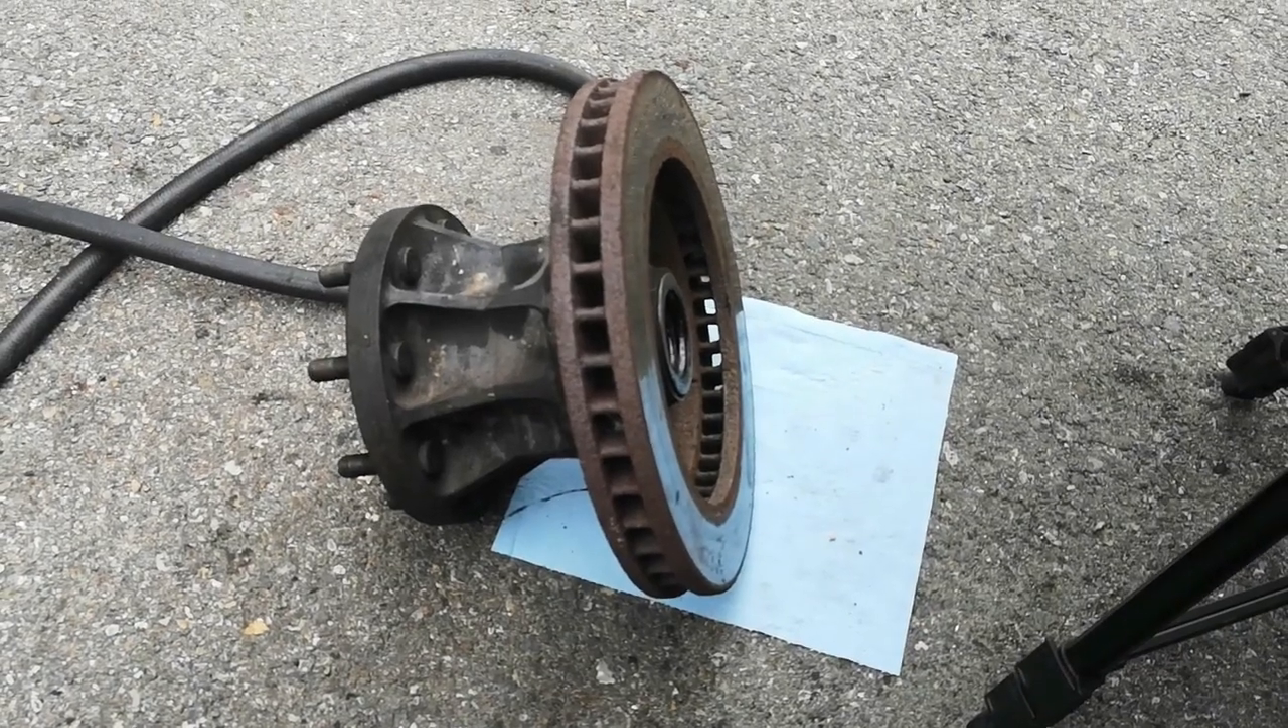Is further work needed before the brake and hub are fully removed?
No.